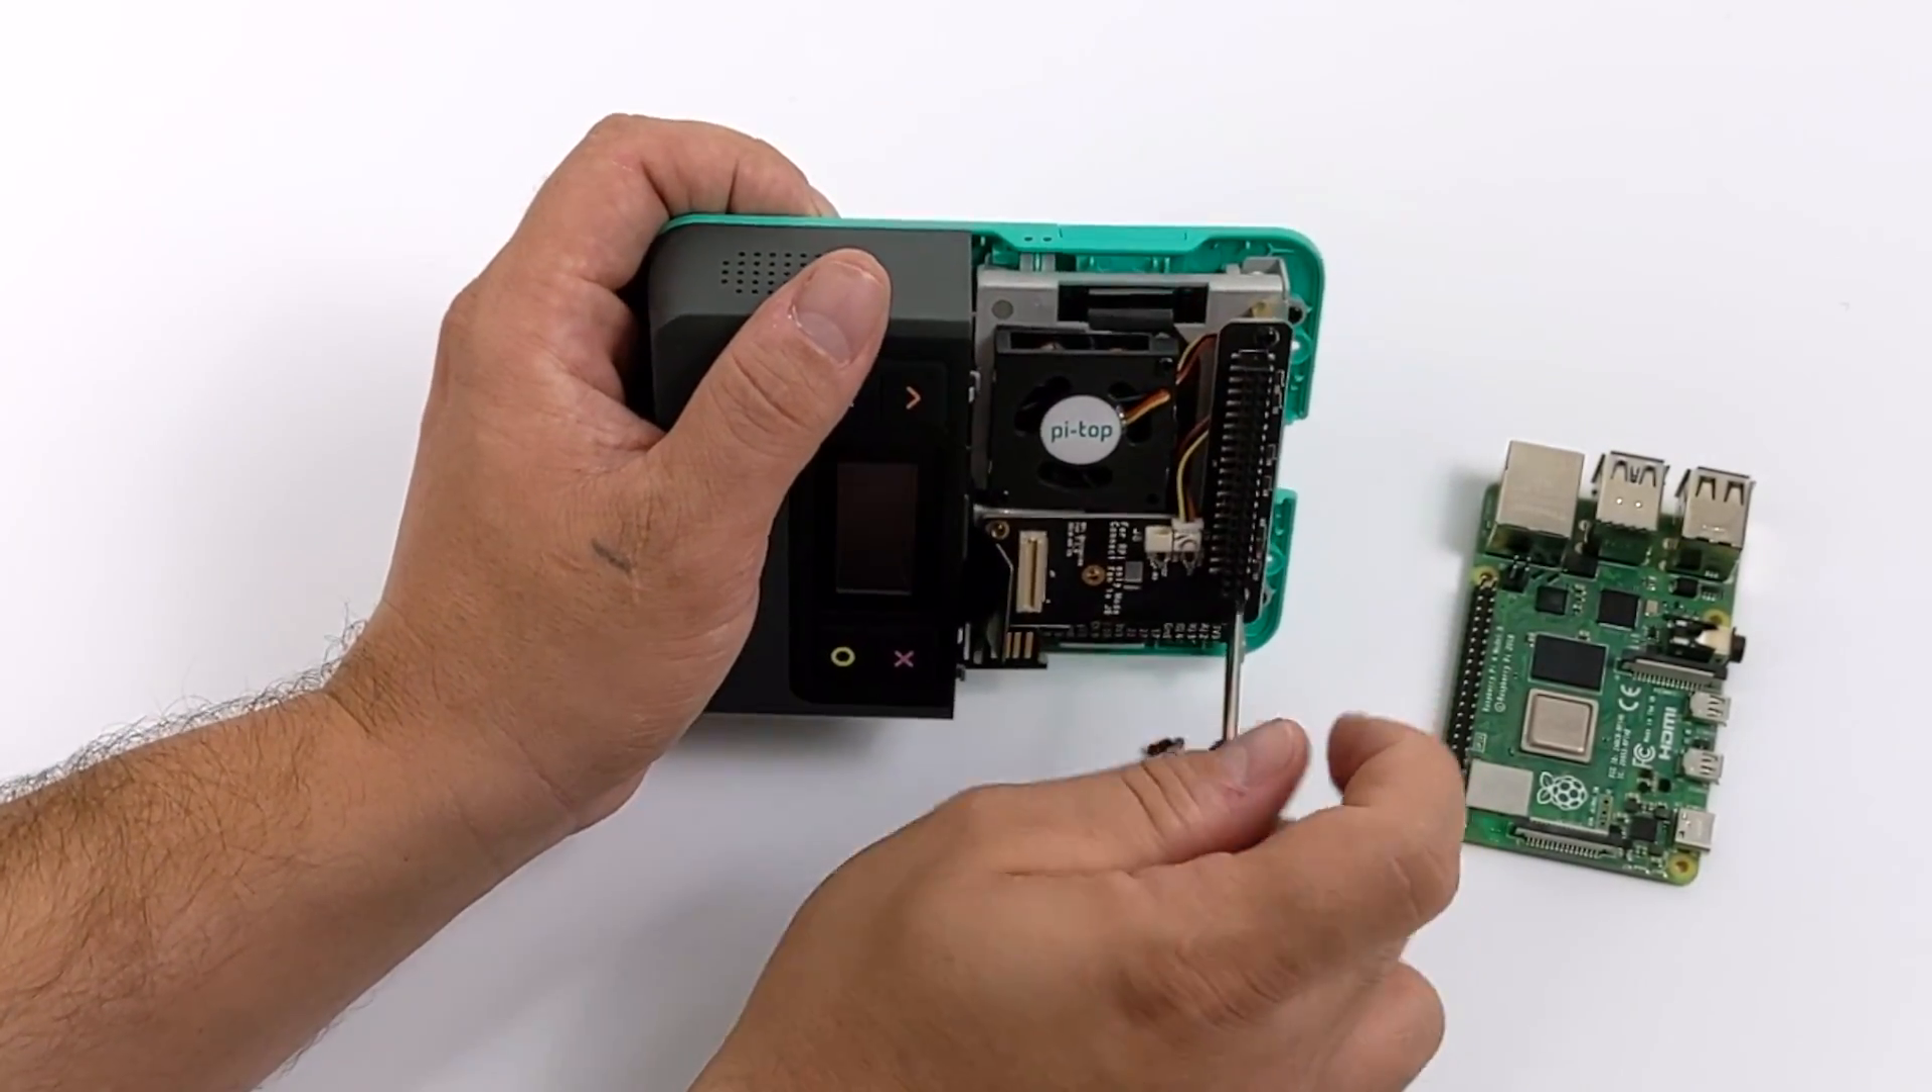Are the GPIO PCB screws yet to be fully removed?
Yes.